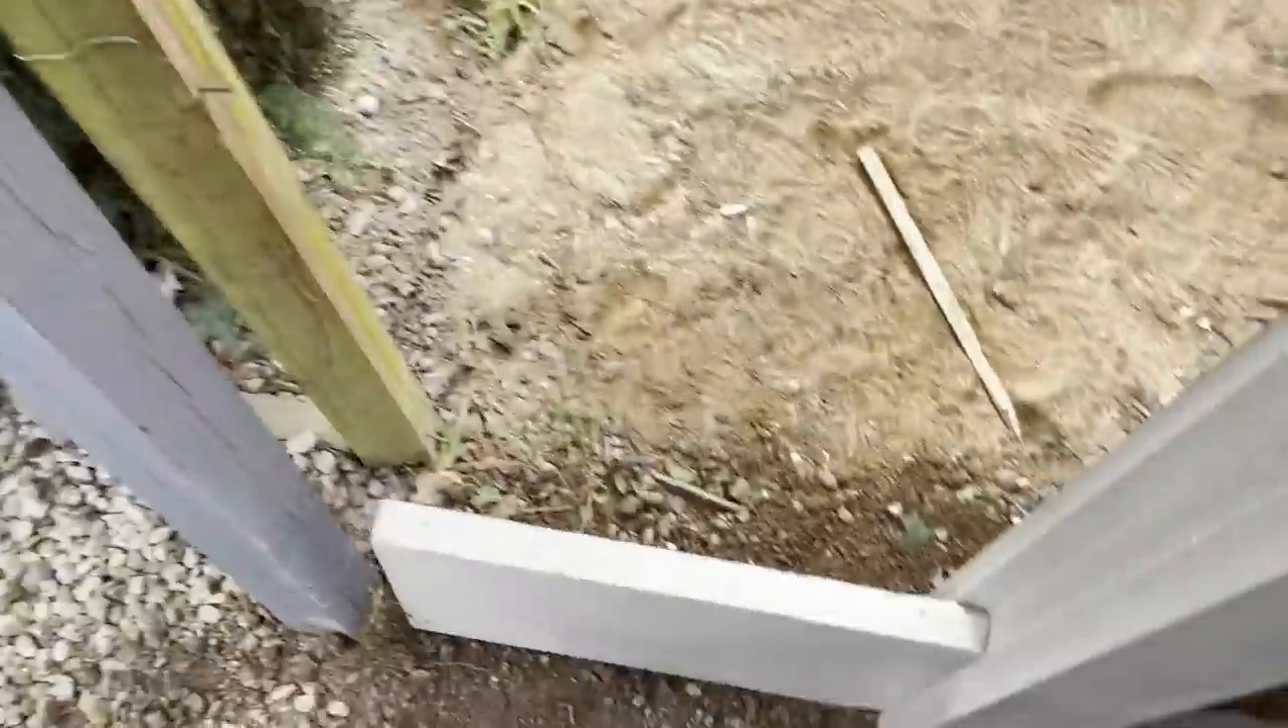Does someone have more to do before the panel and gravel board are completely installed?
Yes.